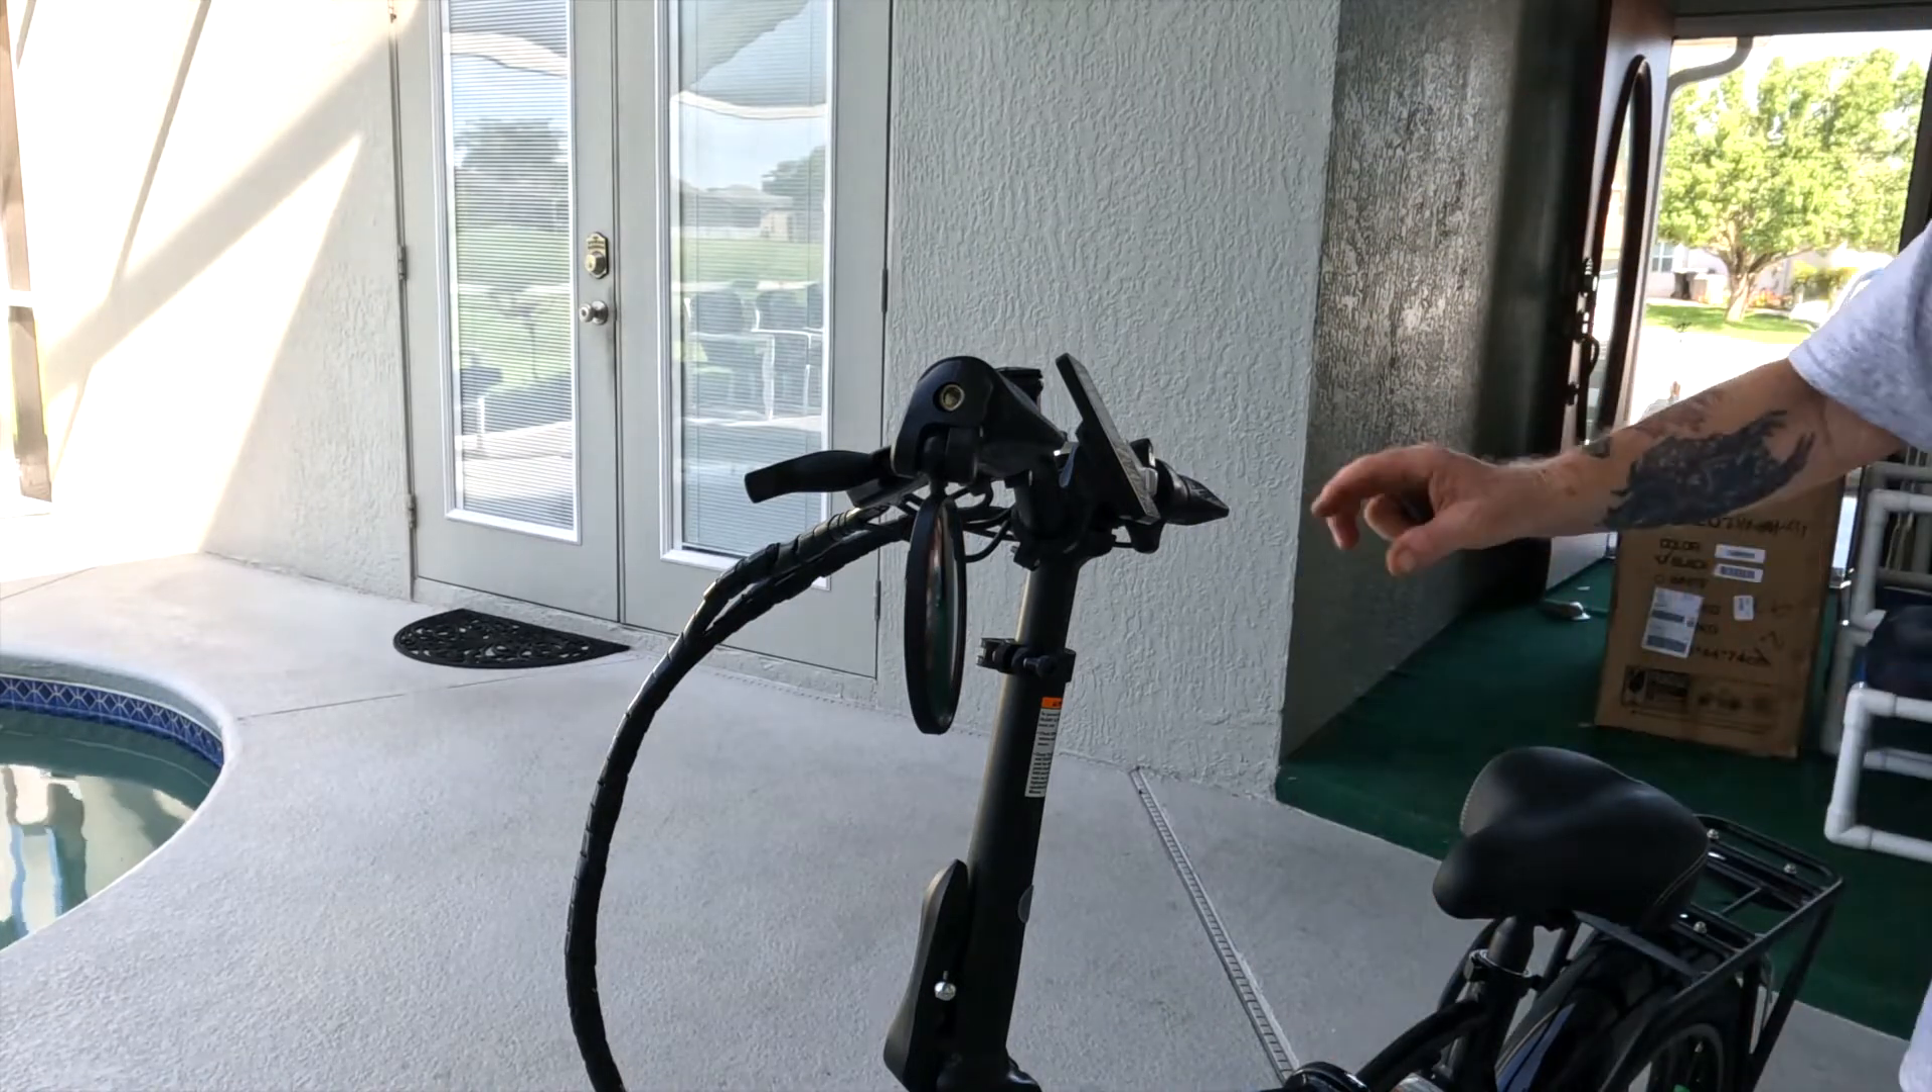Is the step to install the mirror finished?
Yes.